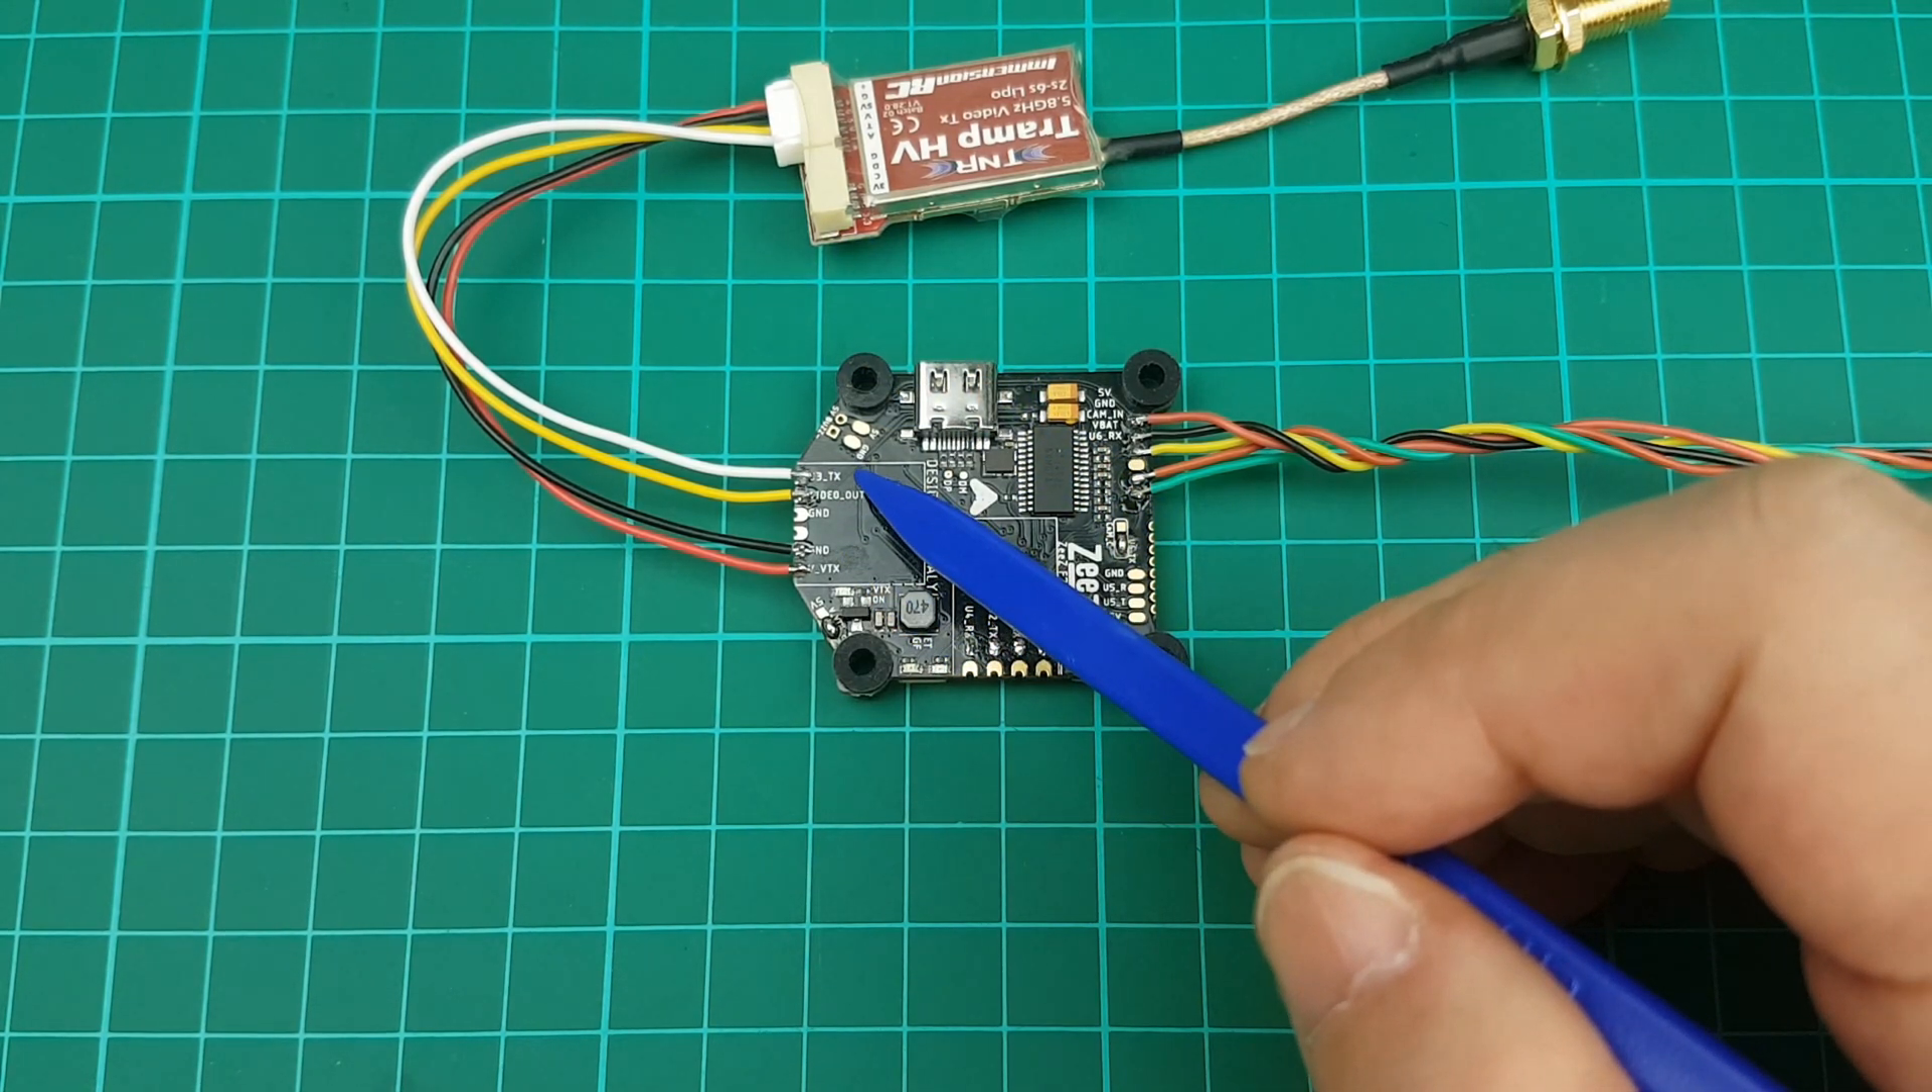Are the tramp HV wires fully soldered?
Yes.